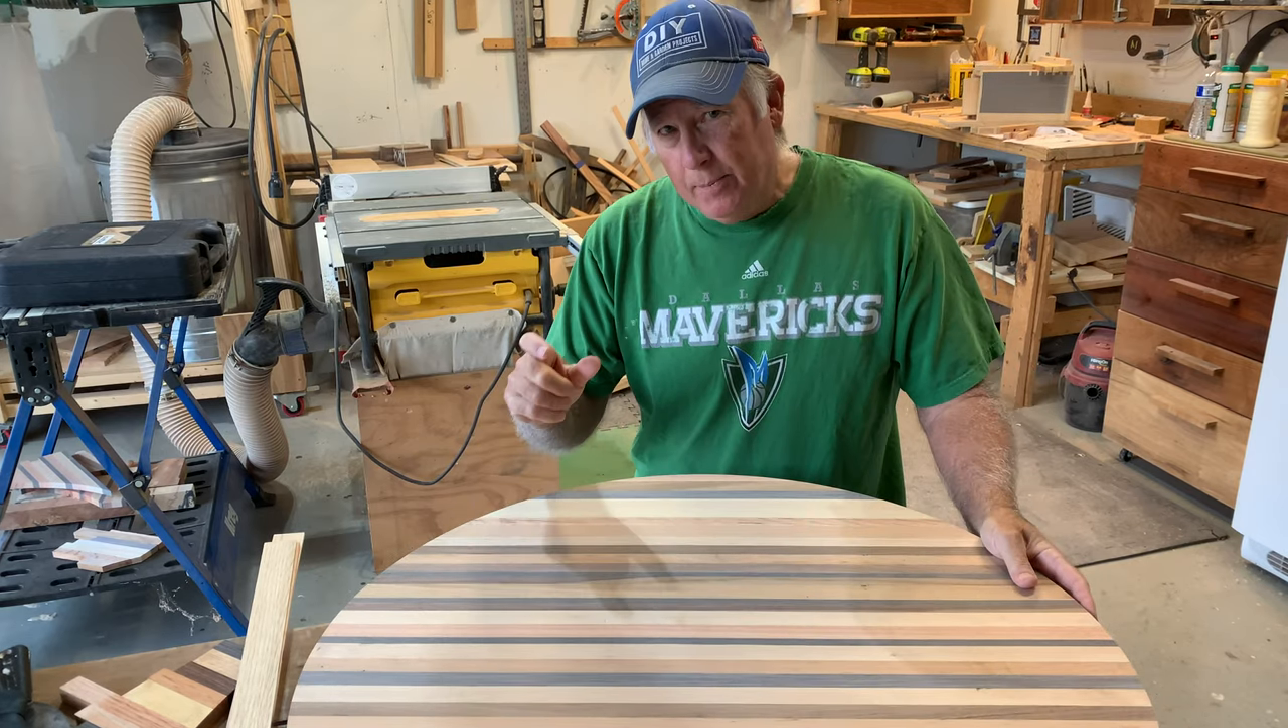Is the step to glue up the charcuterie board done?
Yes.